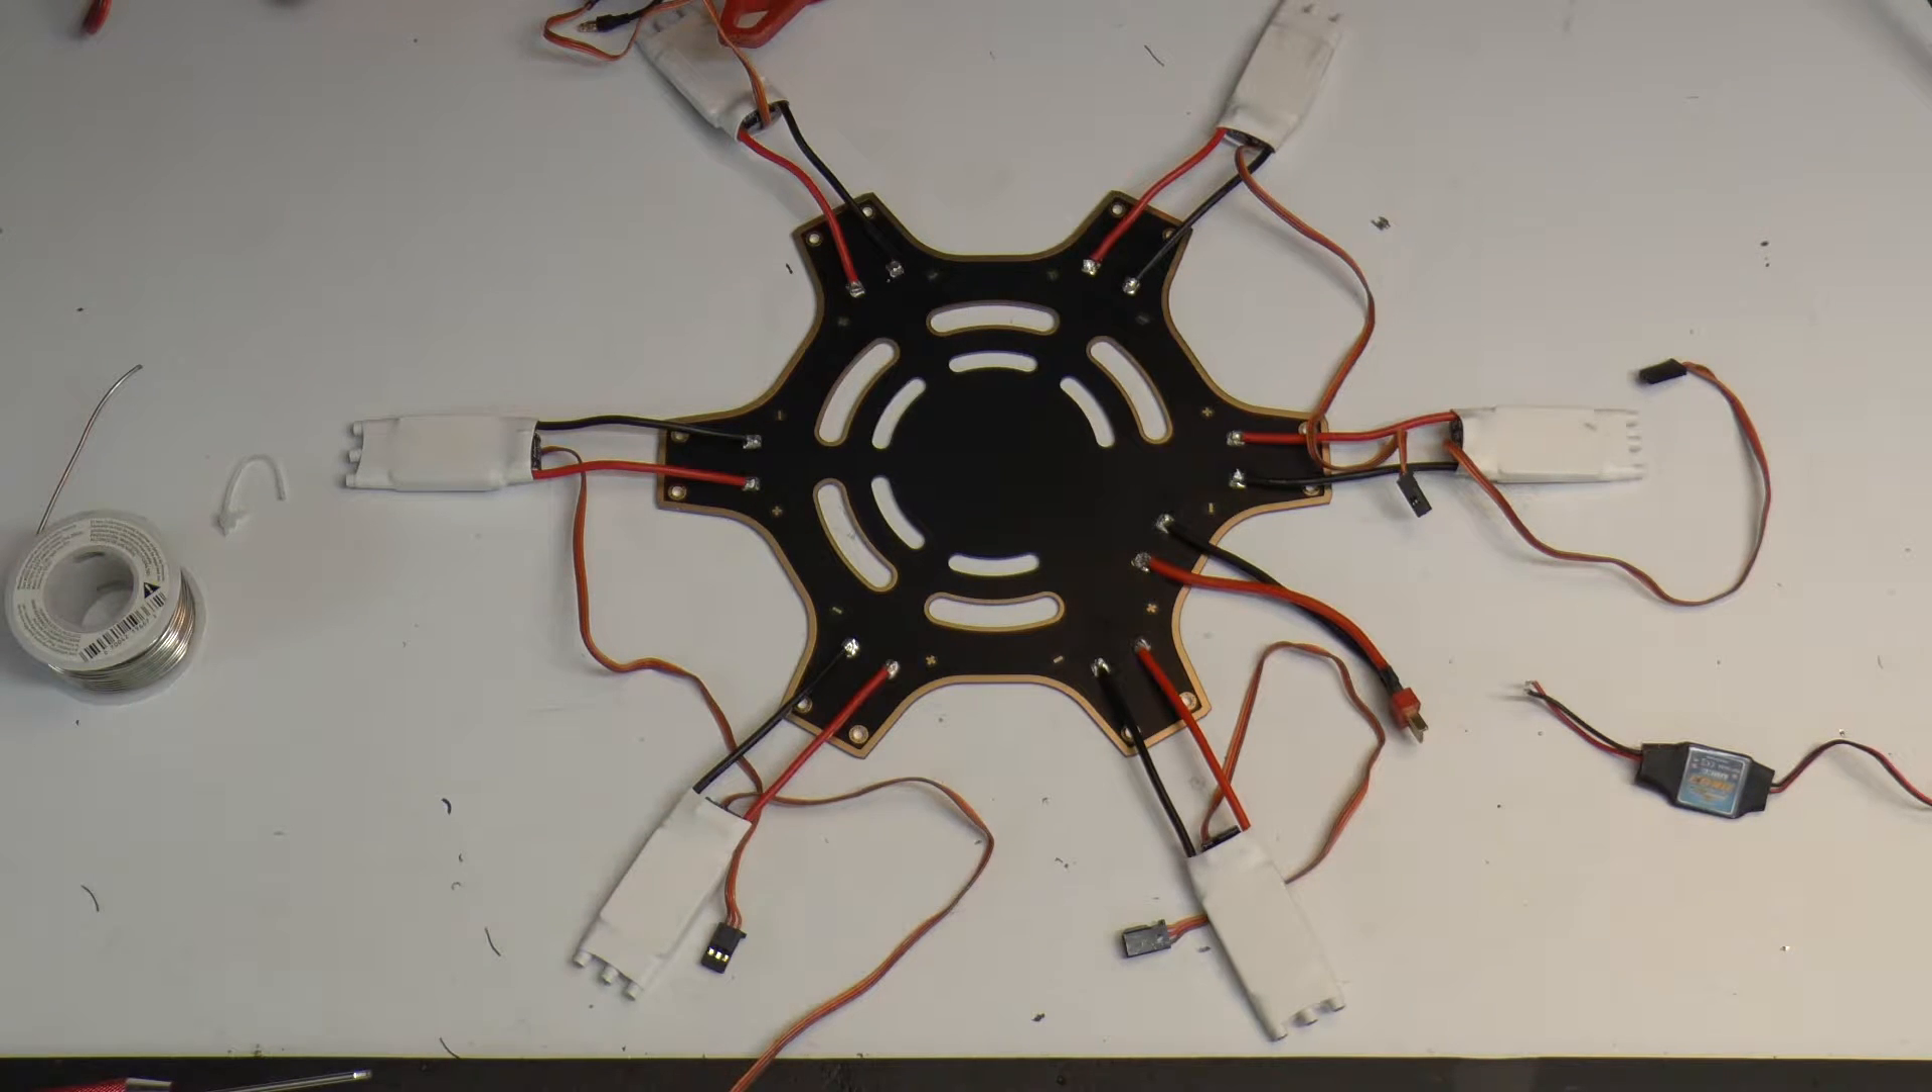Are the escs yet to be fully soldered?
No.